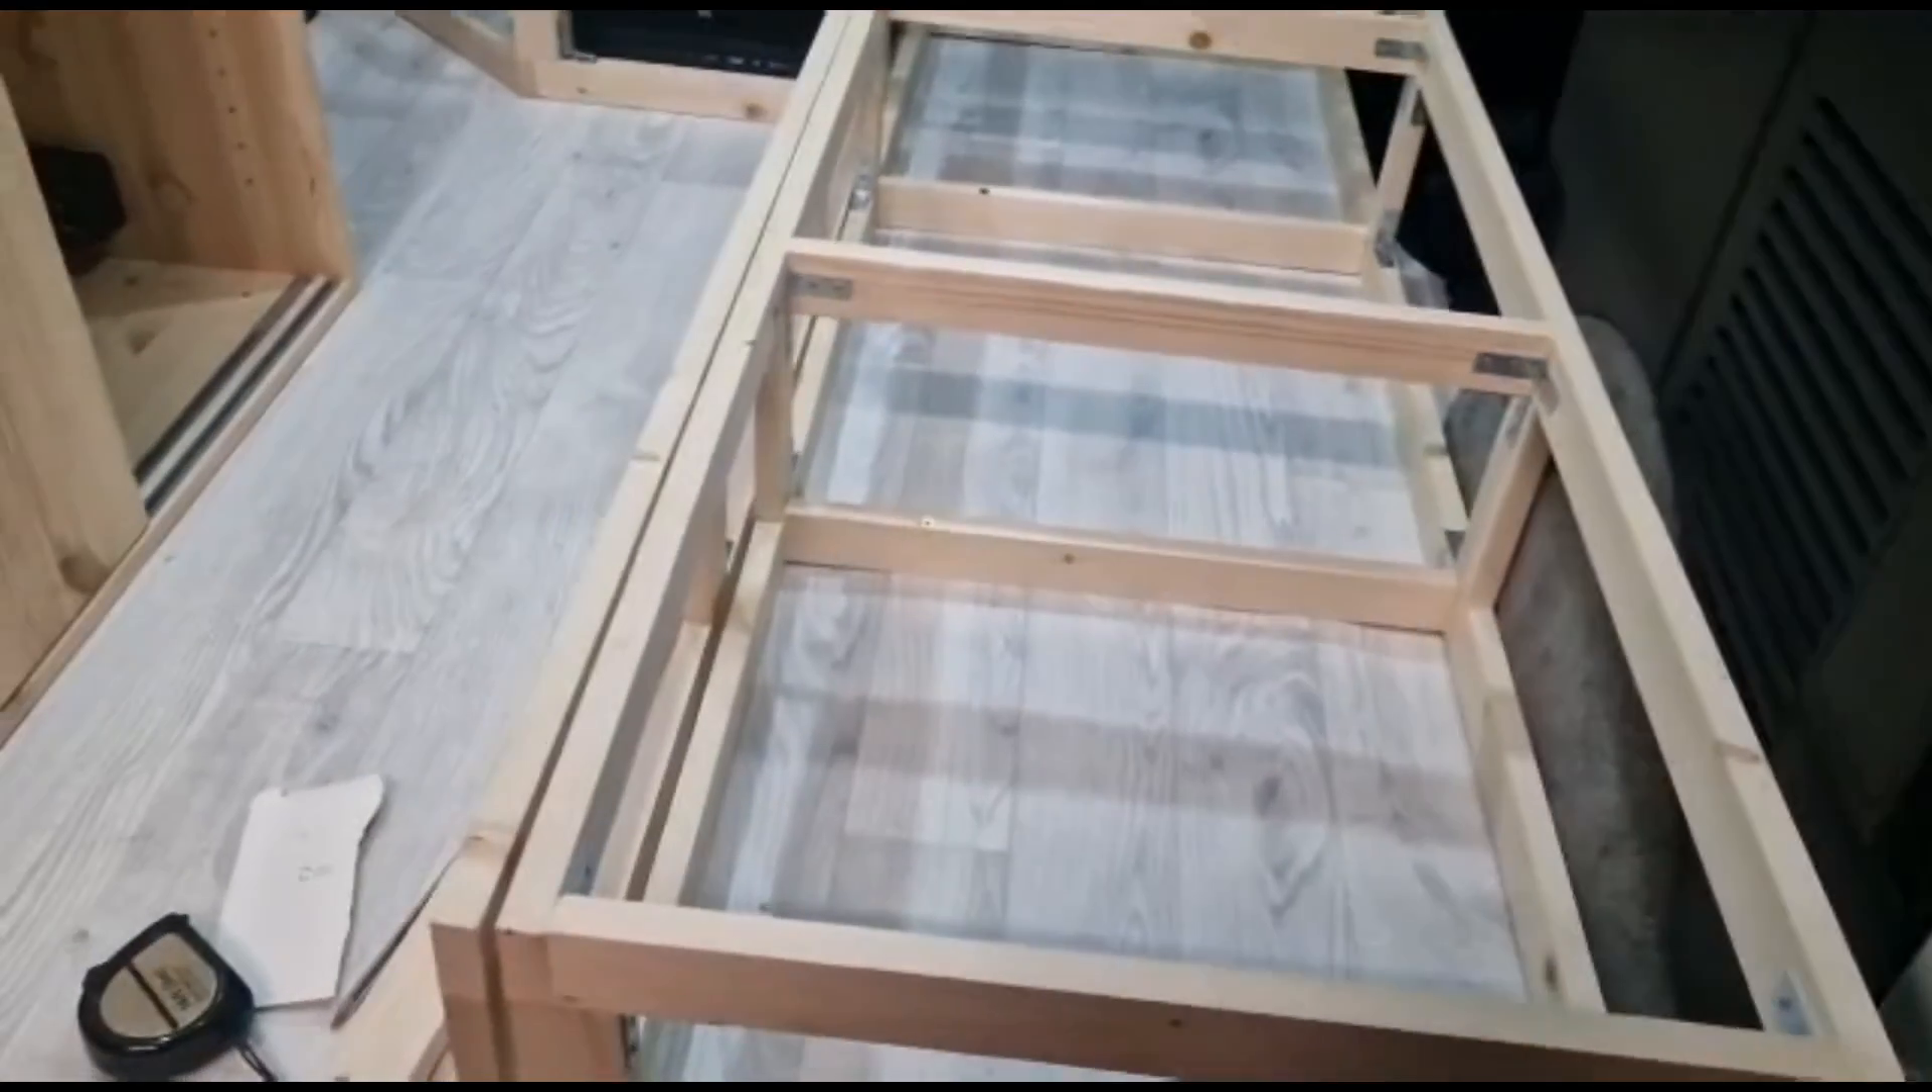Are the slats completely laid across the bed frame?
No.